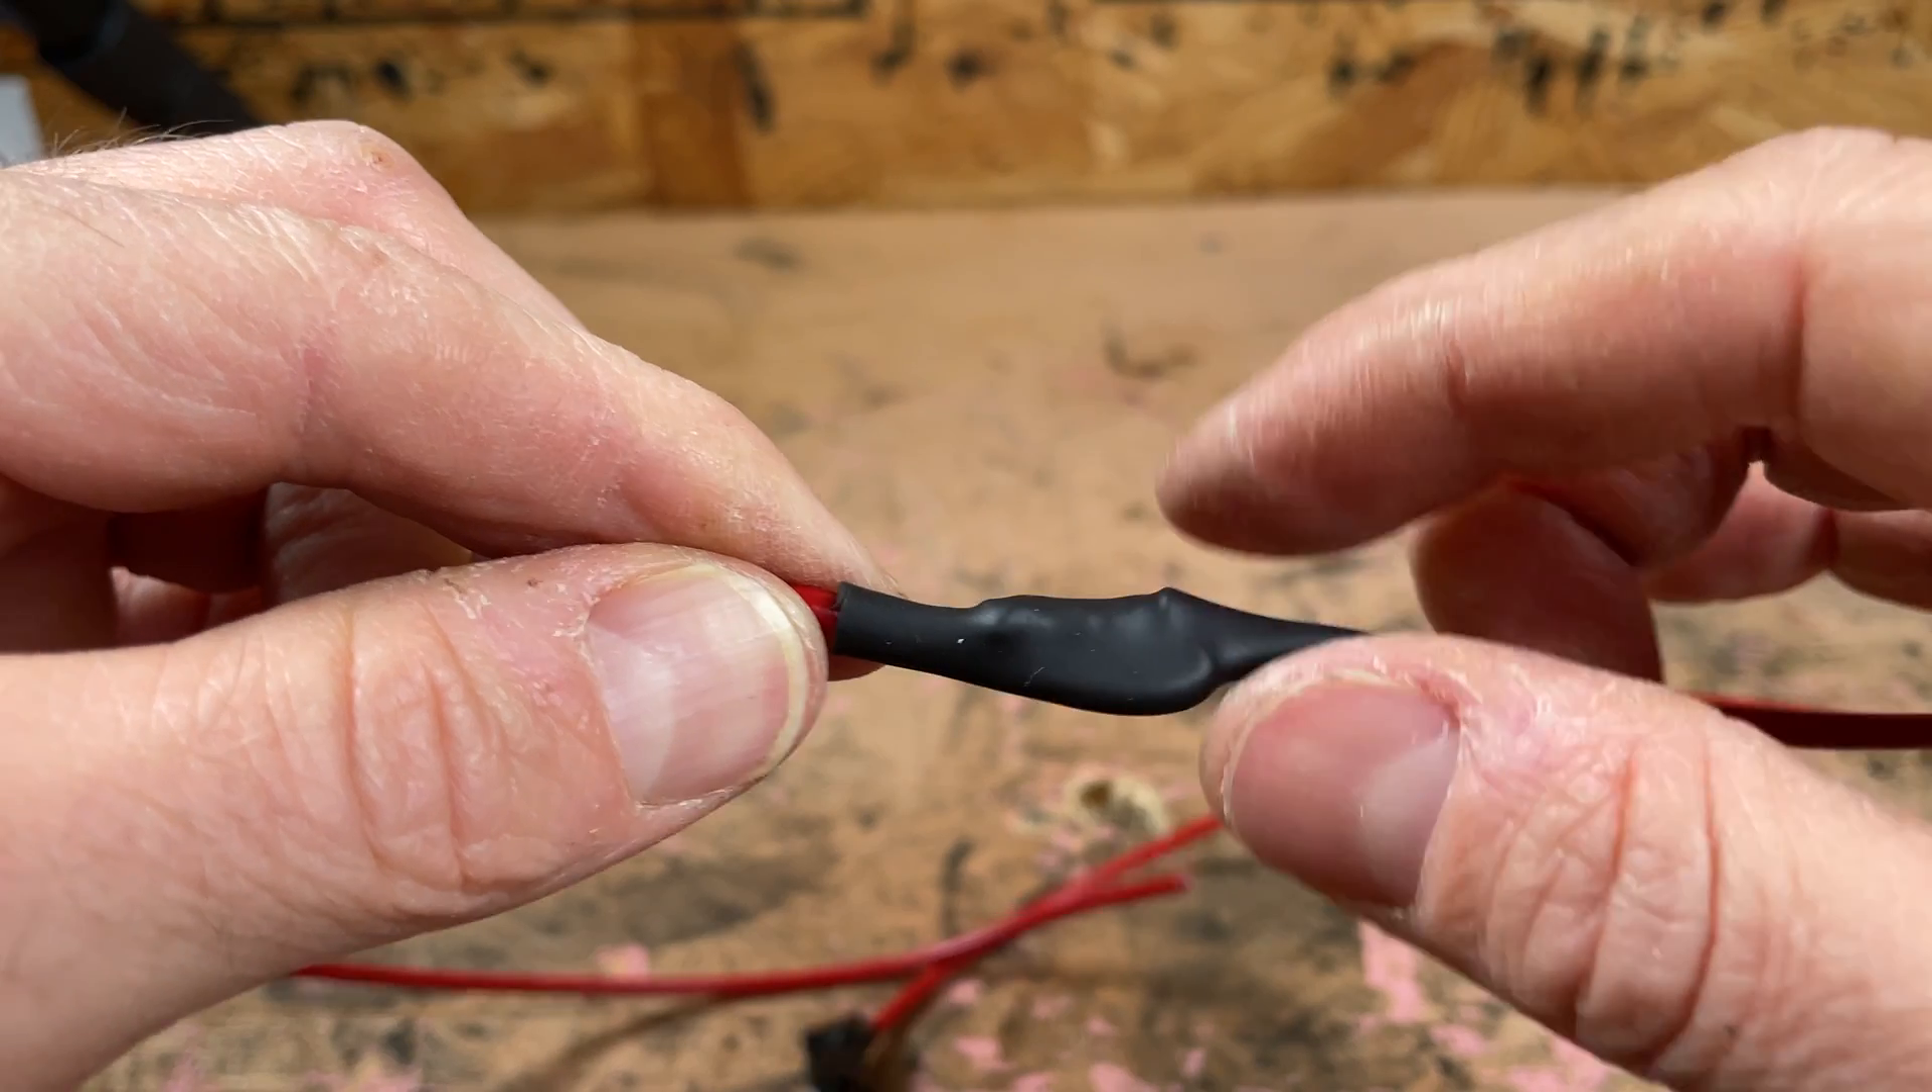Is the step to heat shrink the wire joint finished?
Yes.